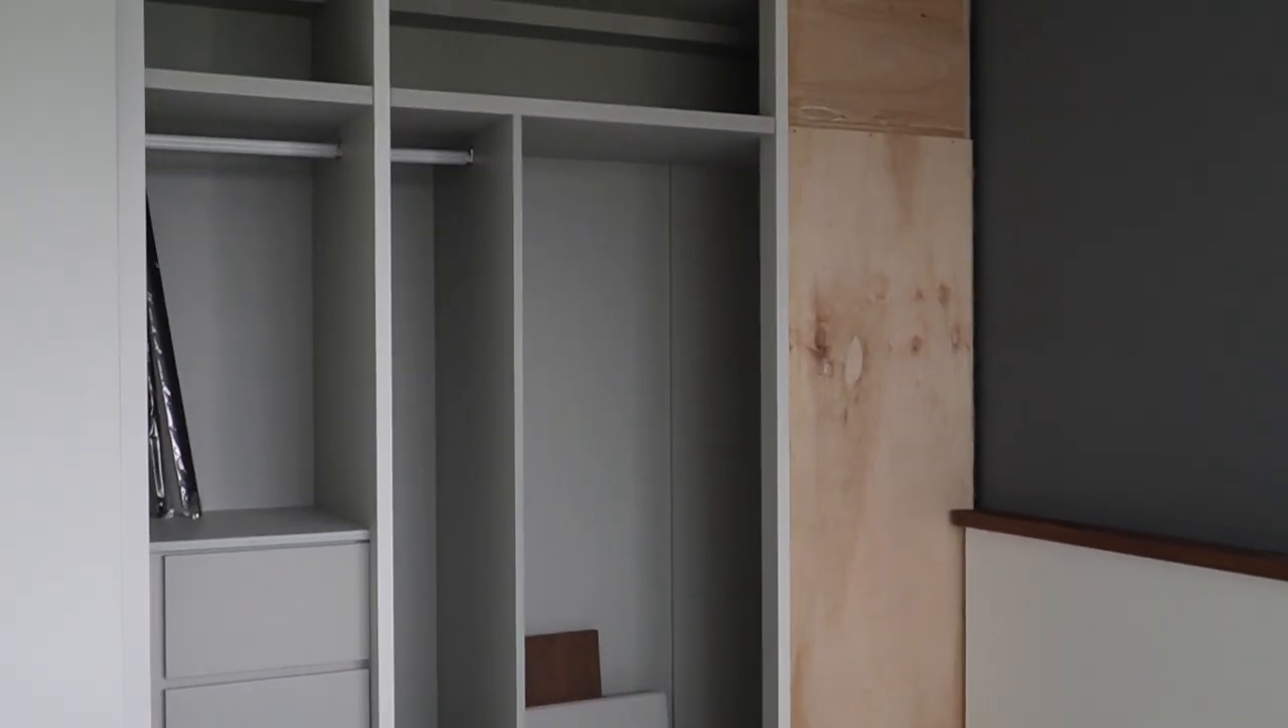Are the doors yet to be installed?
Yes.